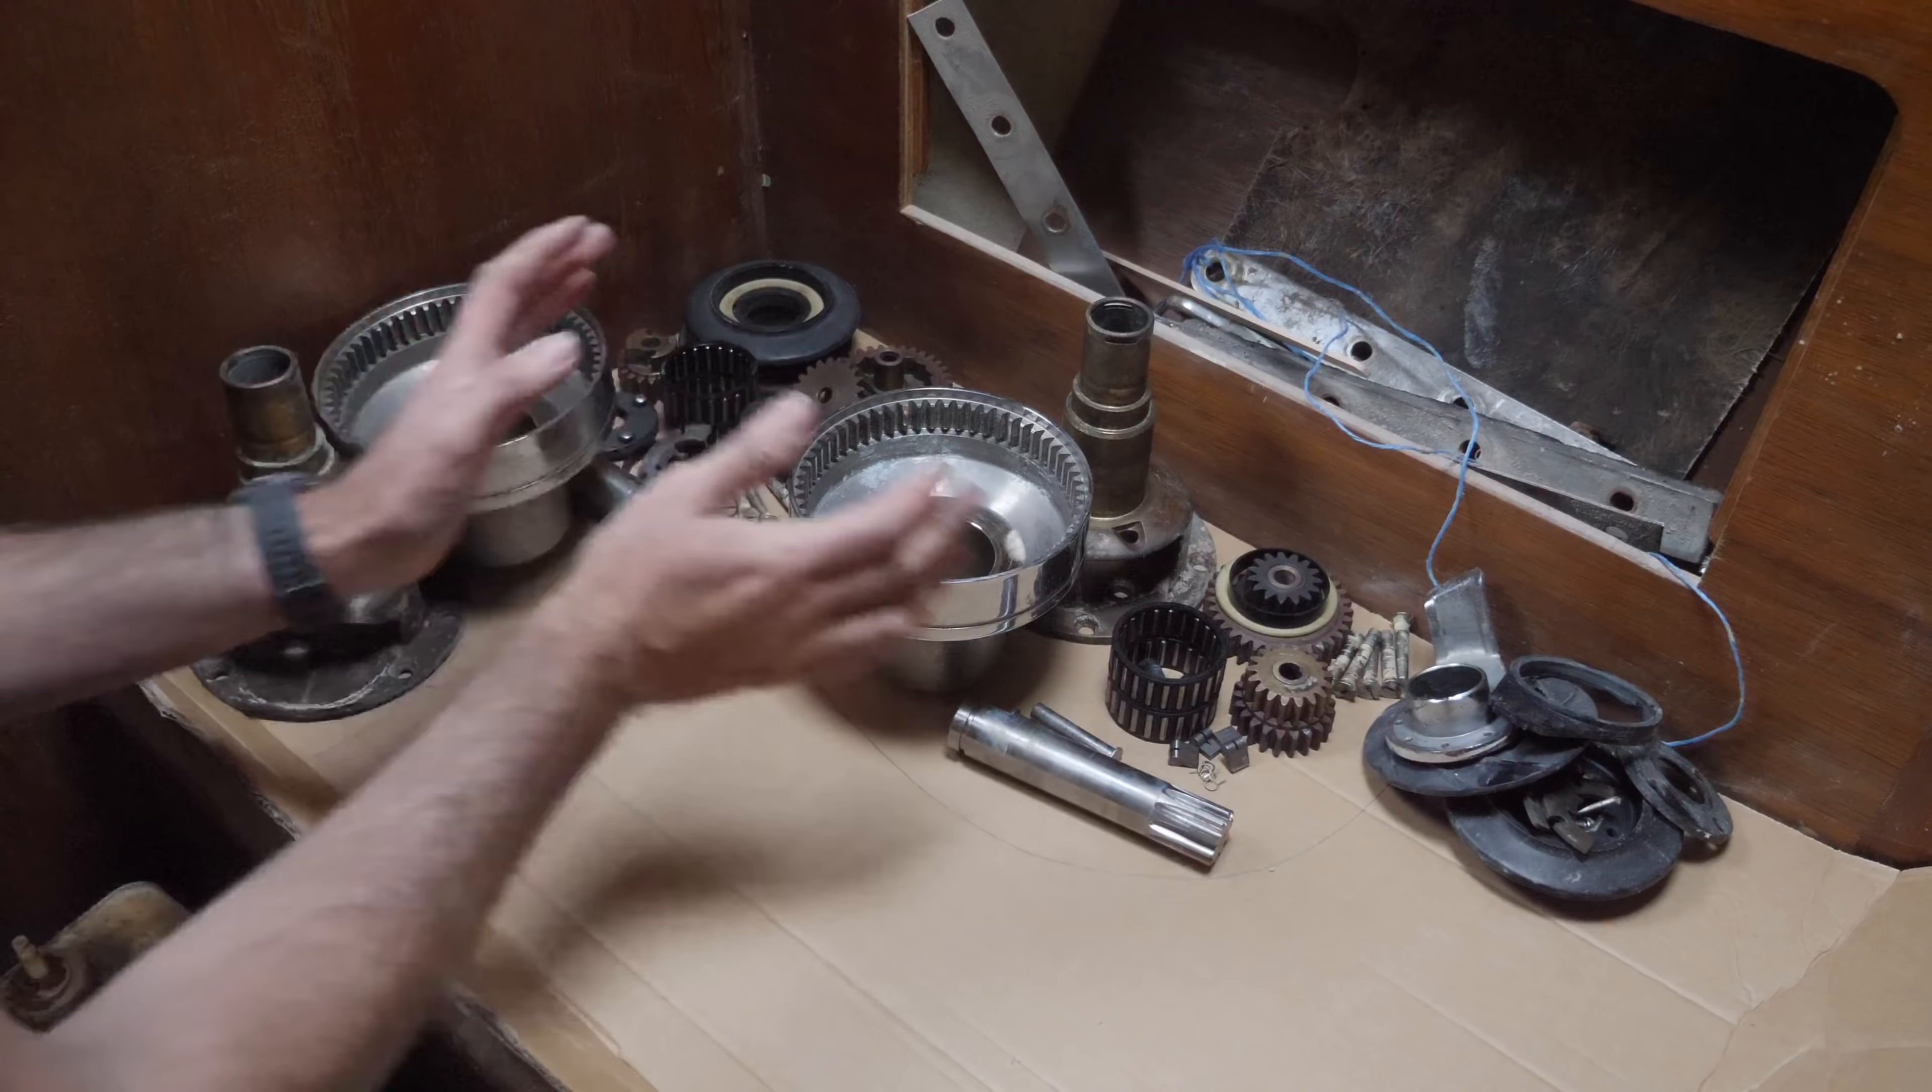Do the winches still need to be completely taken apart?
No.